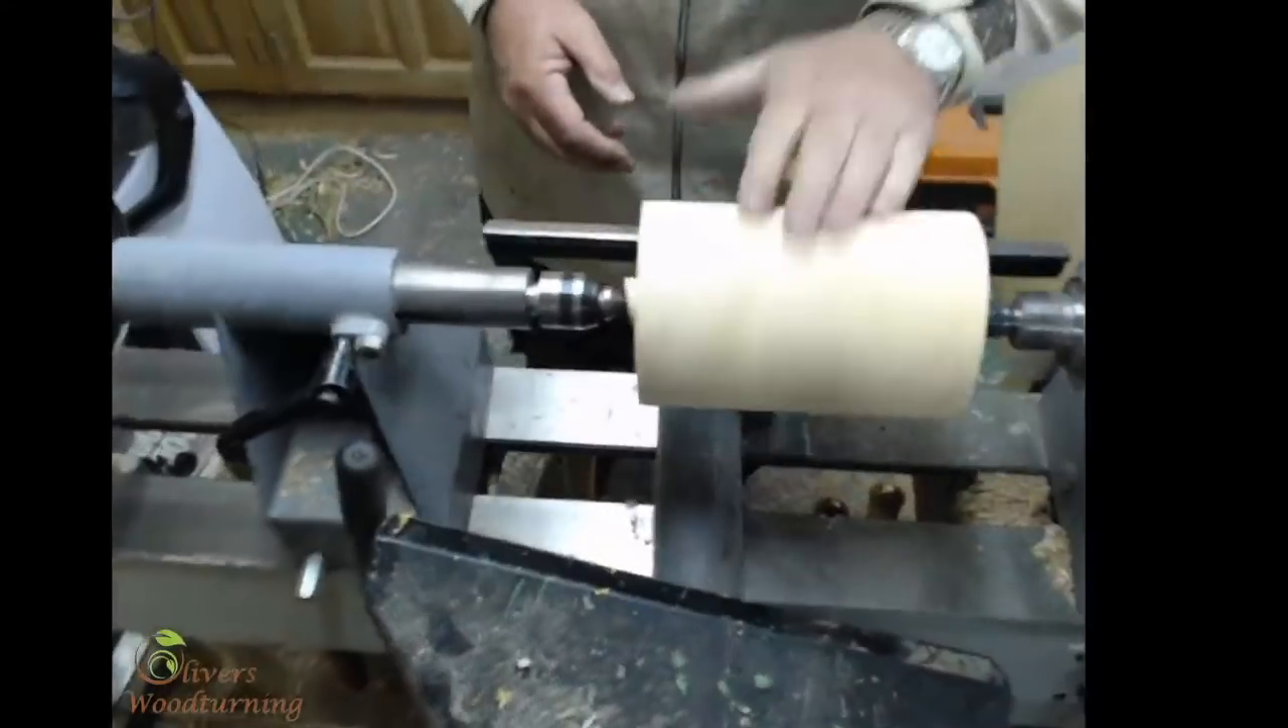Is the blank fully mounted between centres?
Yes.